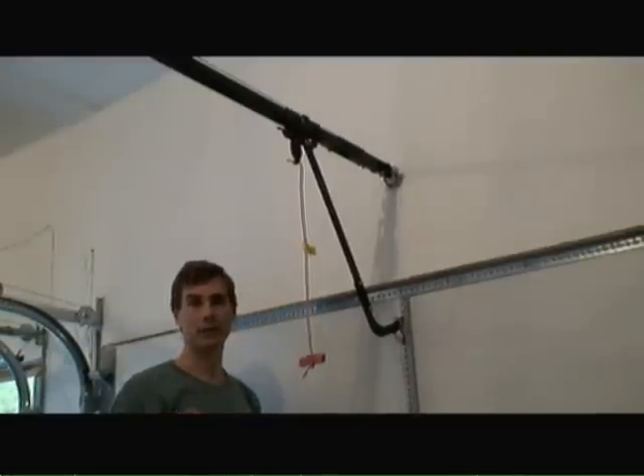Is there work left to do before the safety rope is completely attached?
No.